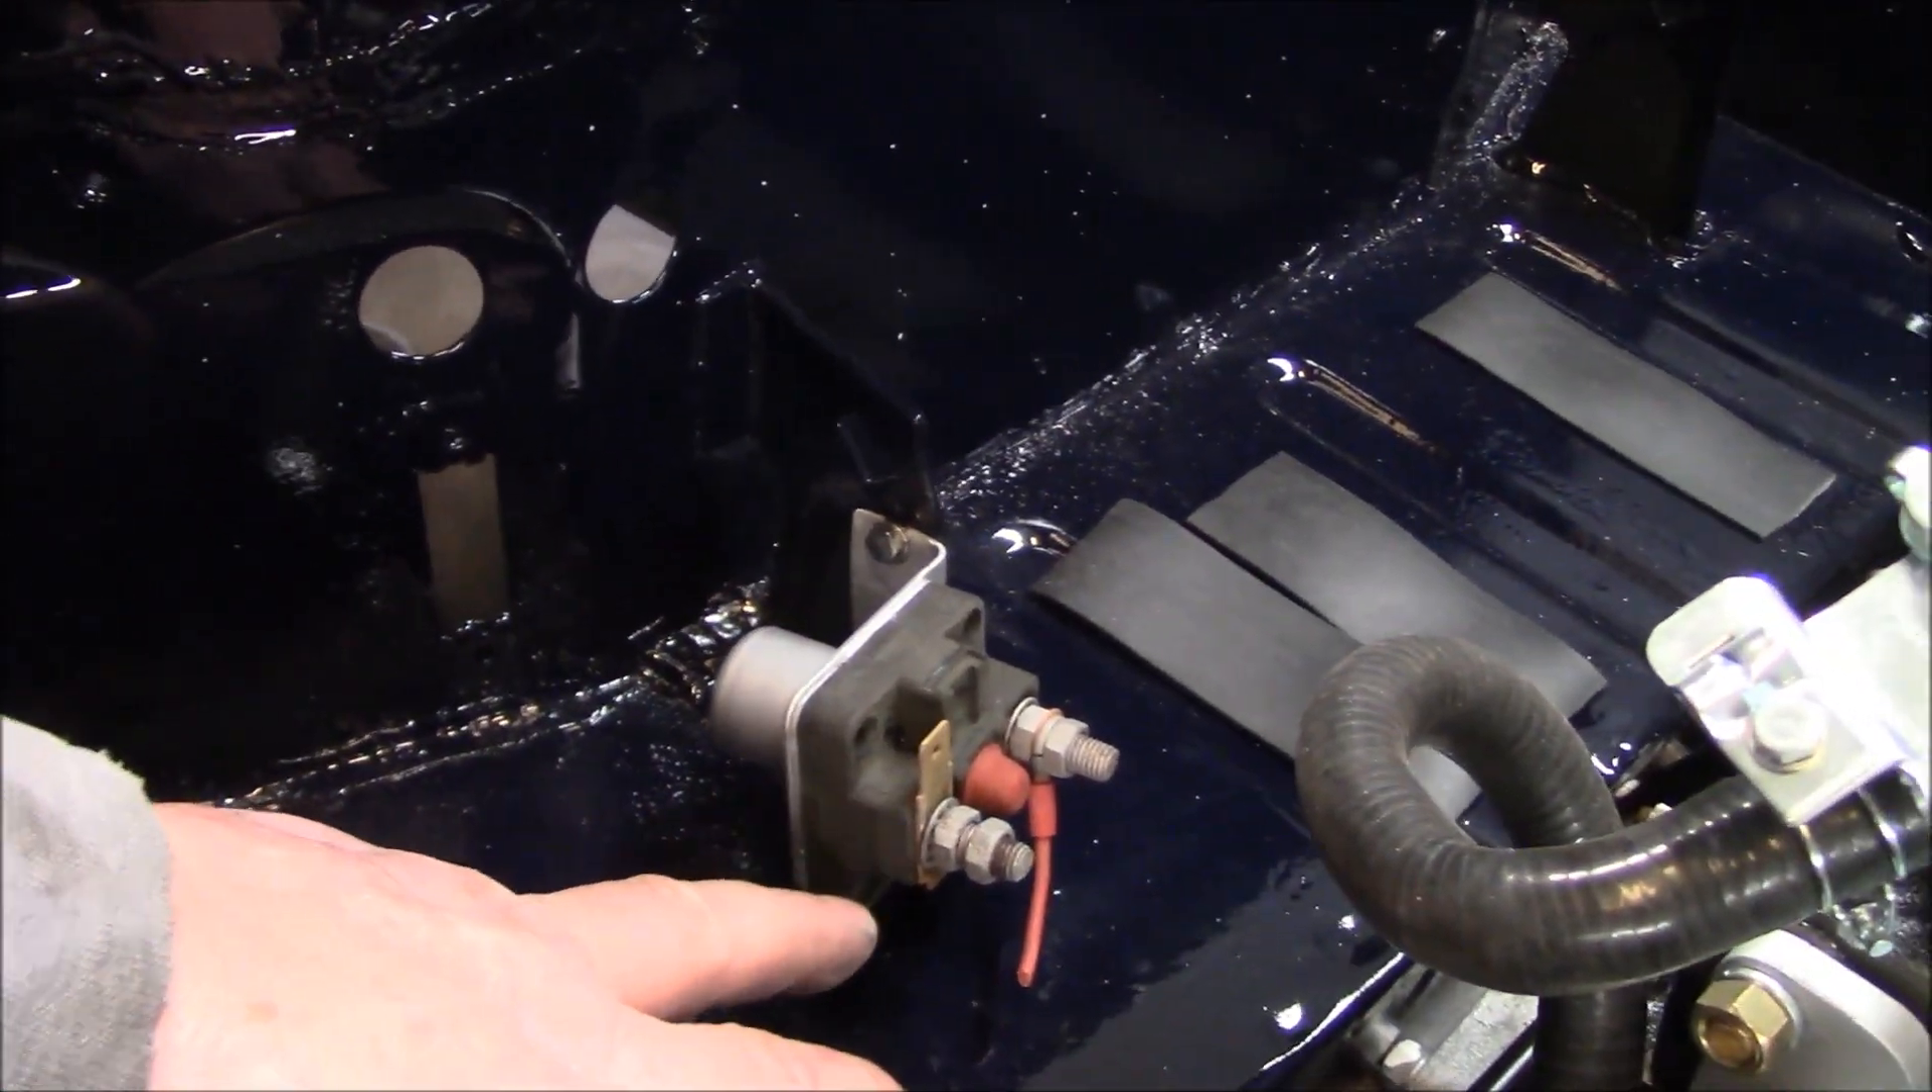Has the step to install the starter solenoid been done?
Yes.